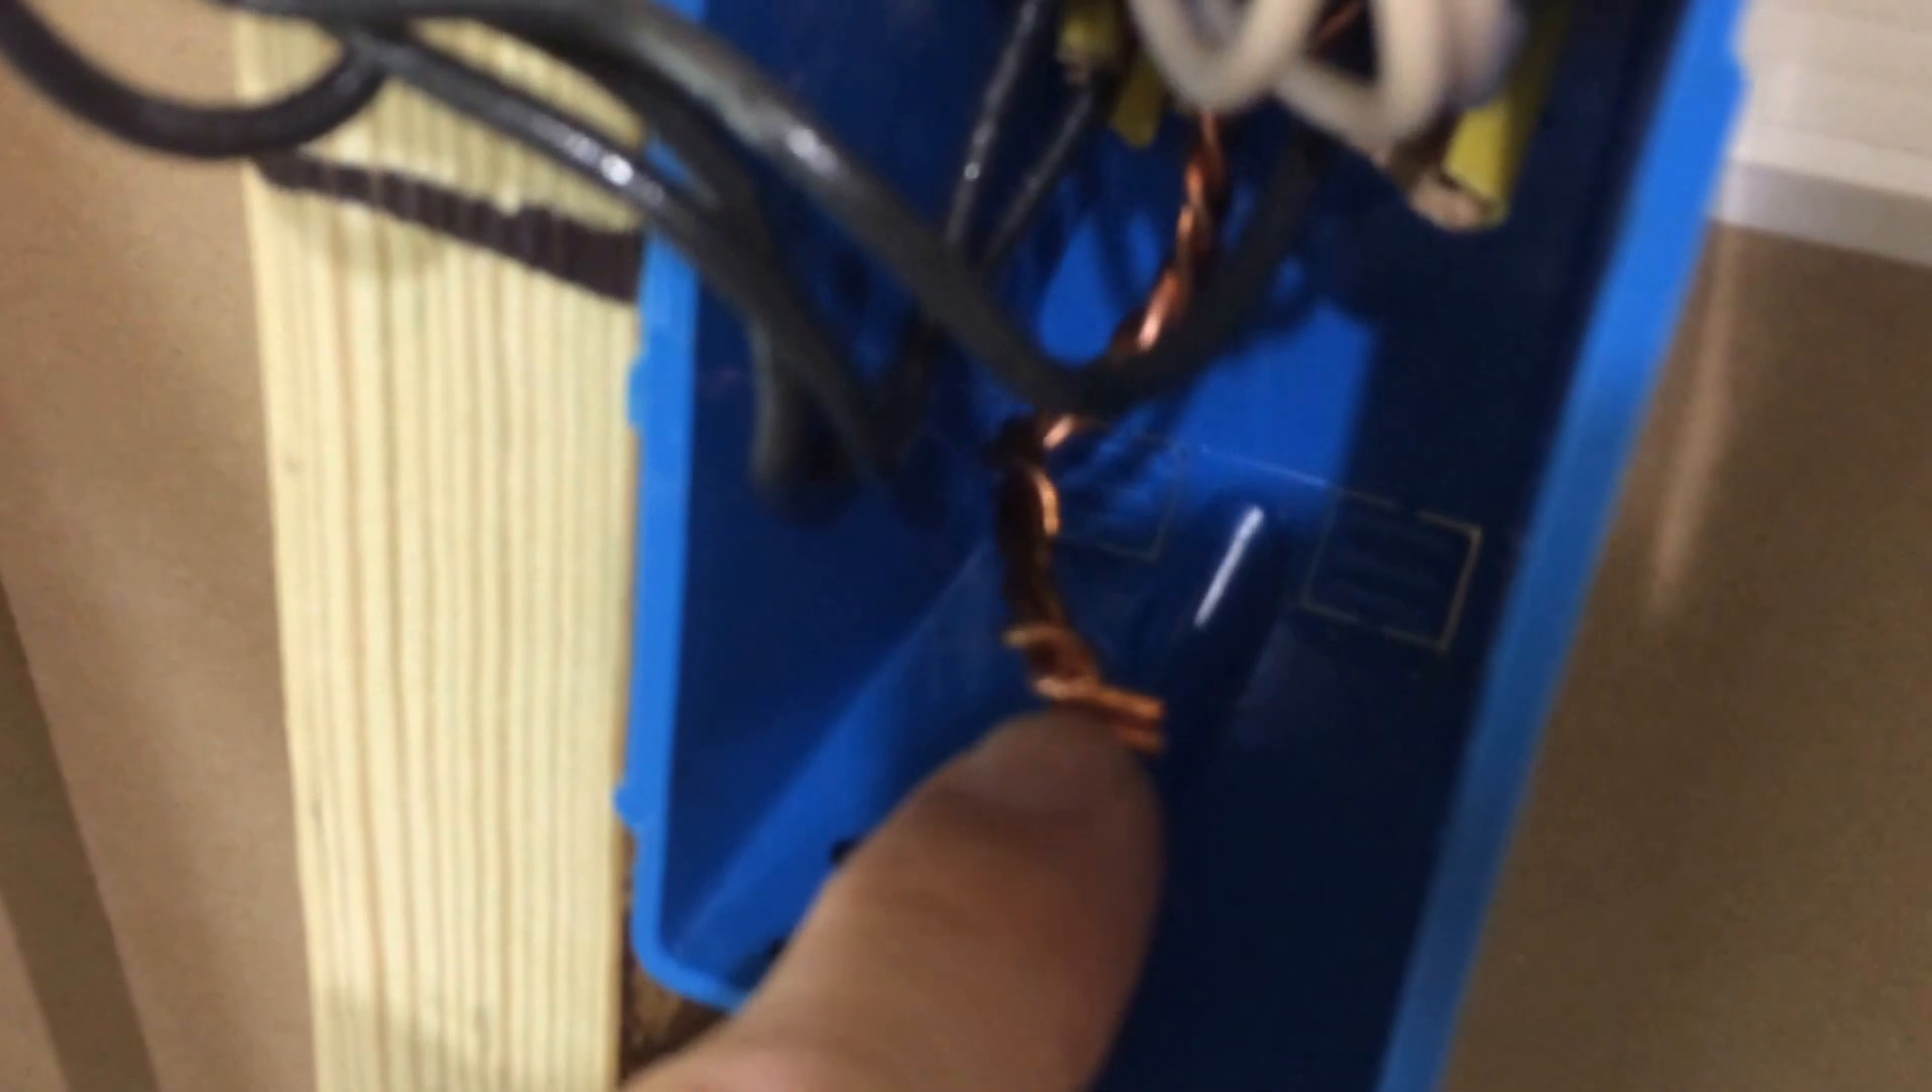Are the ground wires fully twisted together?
Yes.